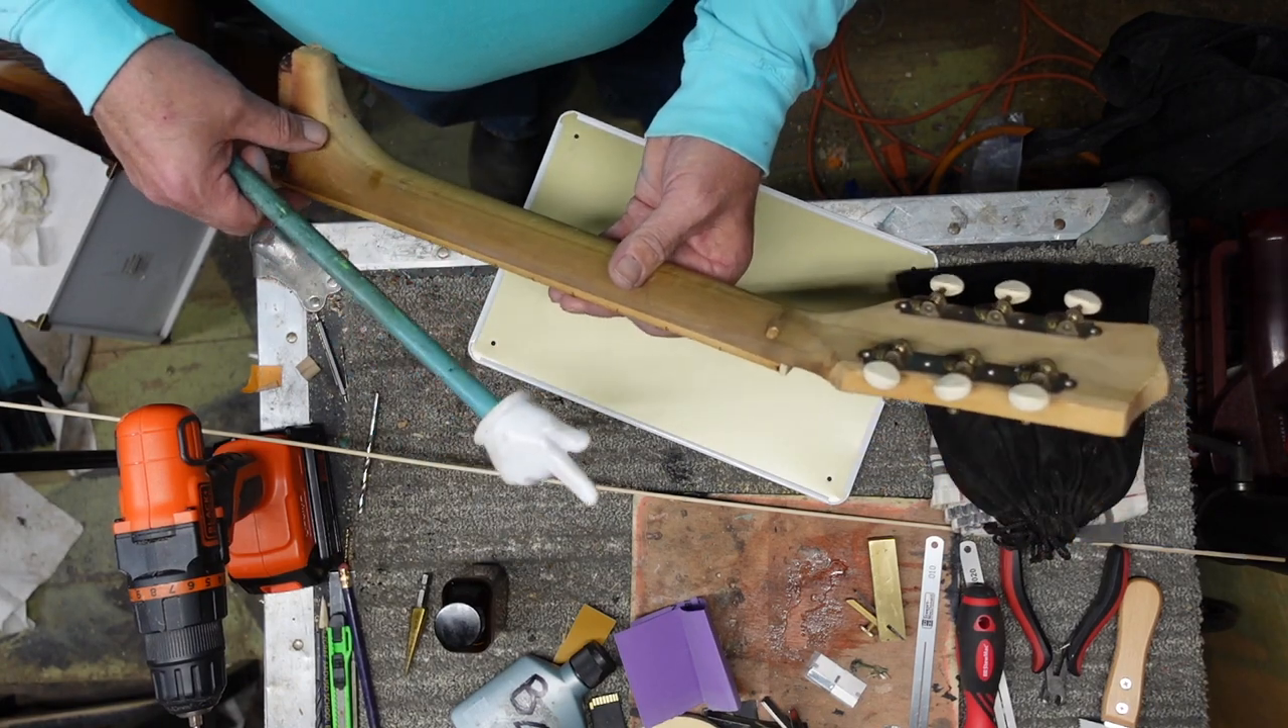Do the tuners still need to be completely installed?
No.